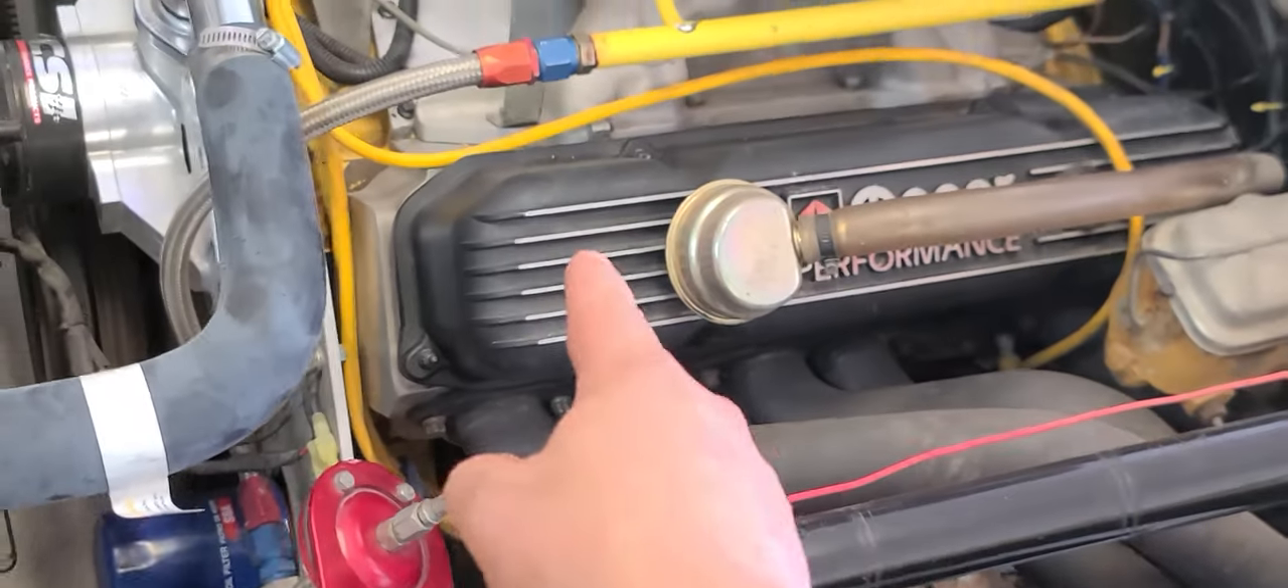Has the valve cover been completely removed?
No.